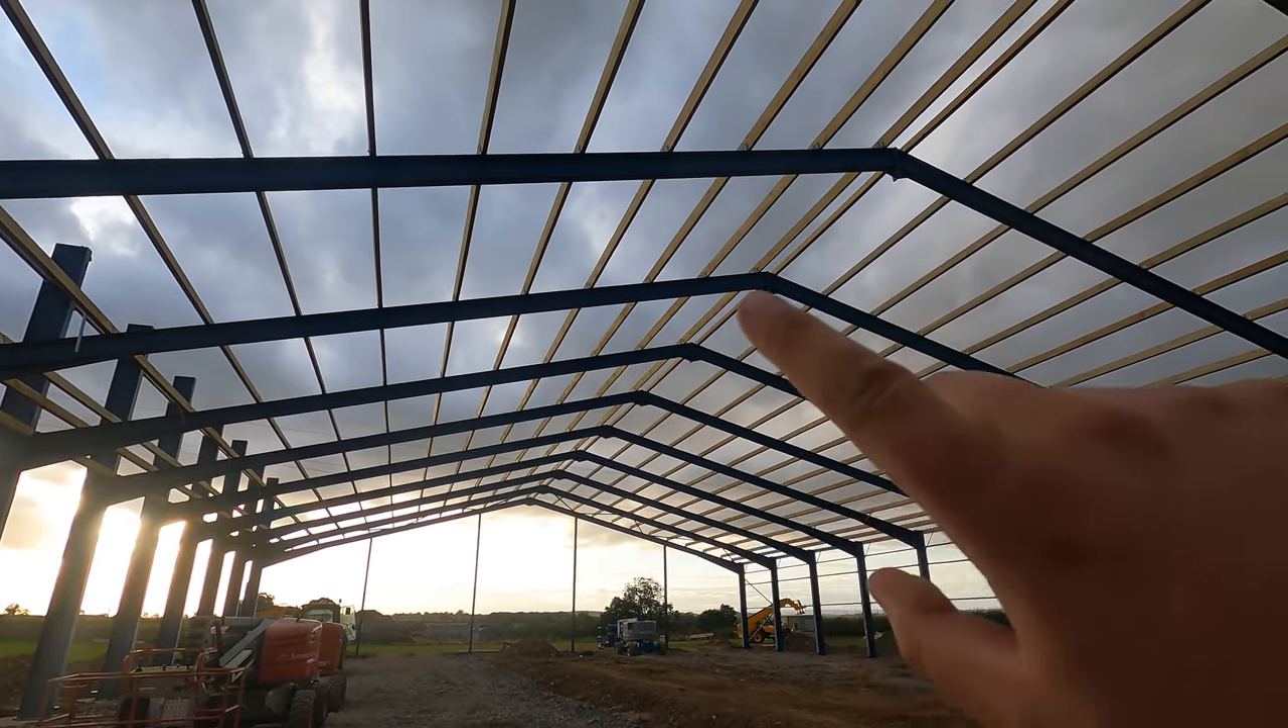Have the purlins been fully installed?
Yes.